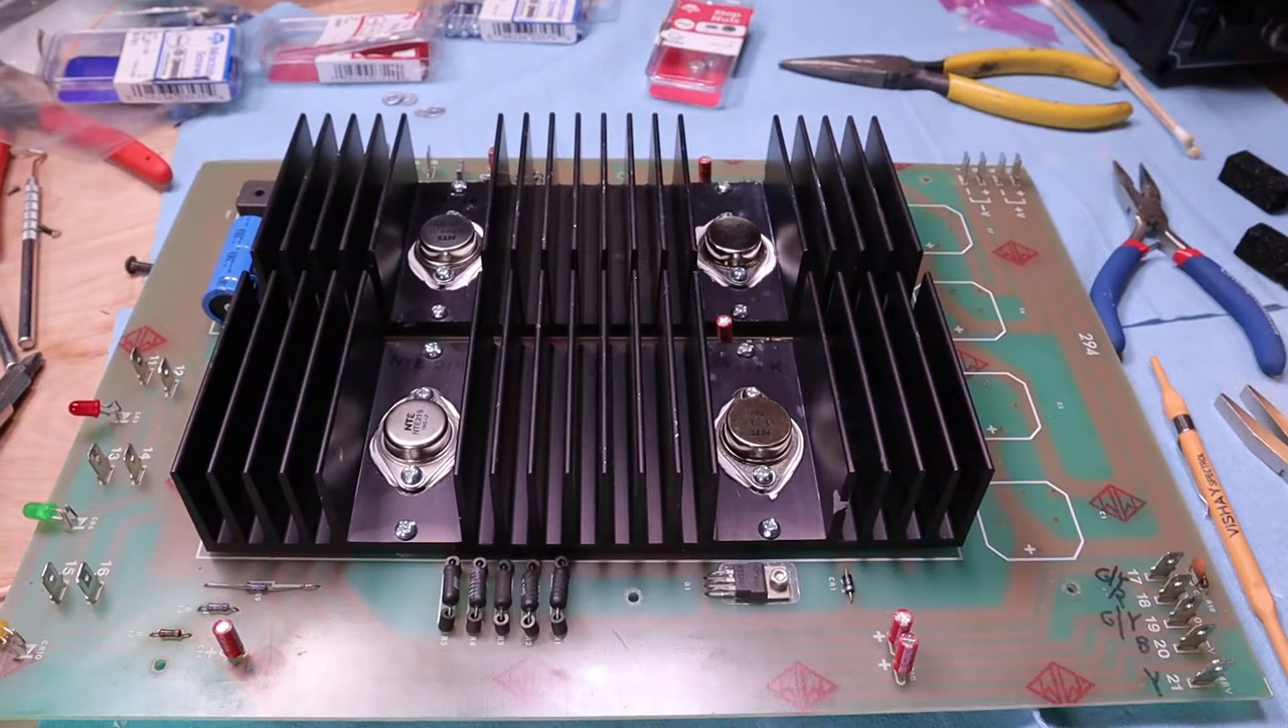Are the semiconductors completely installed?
Yes.